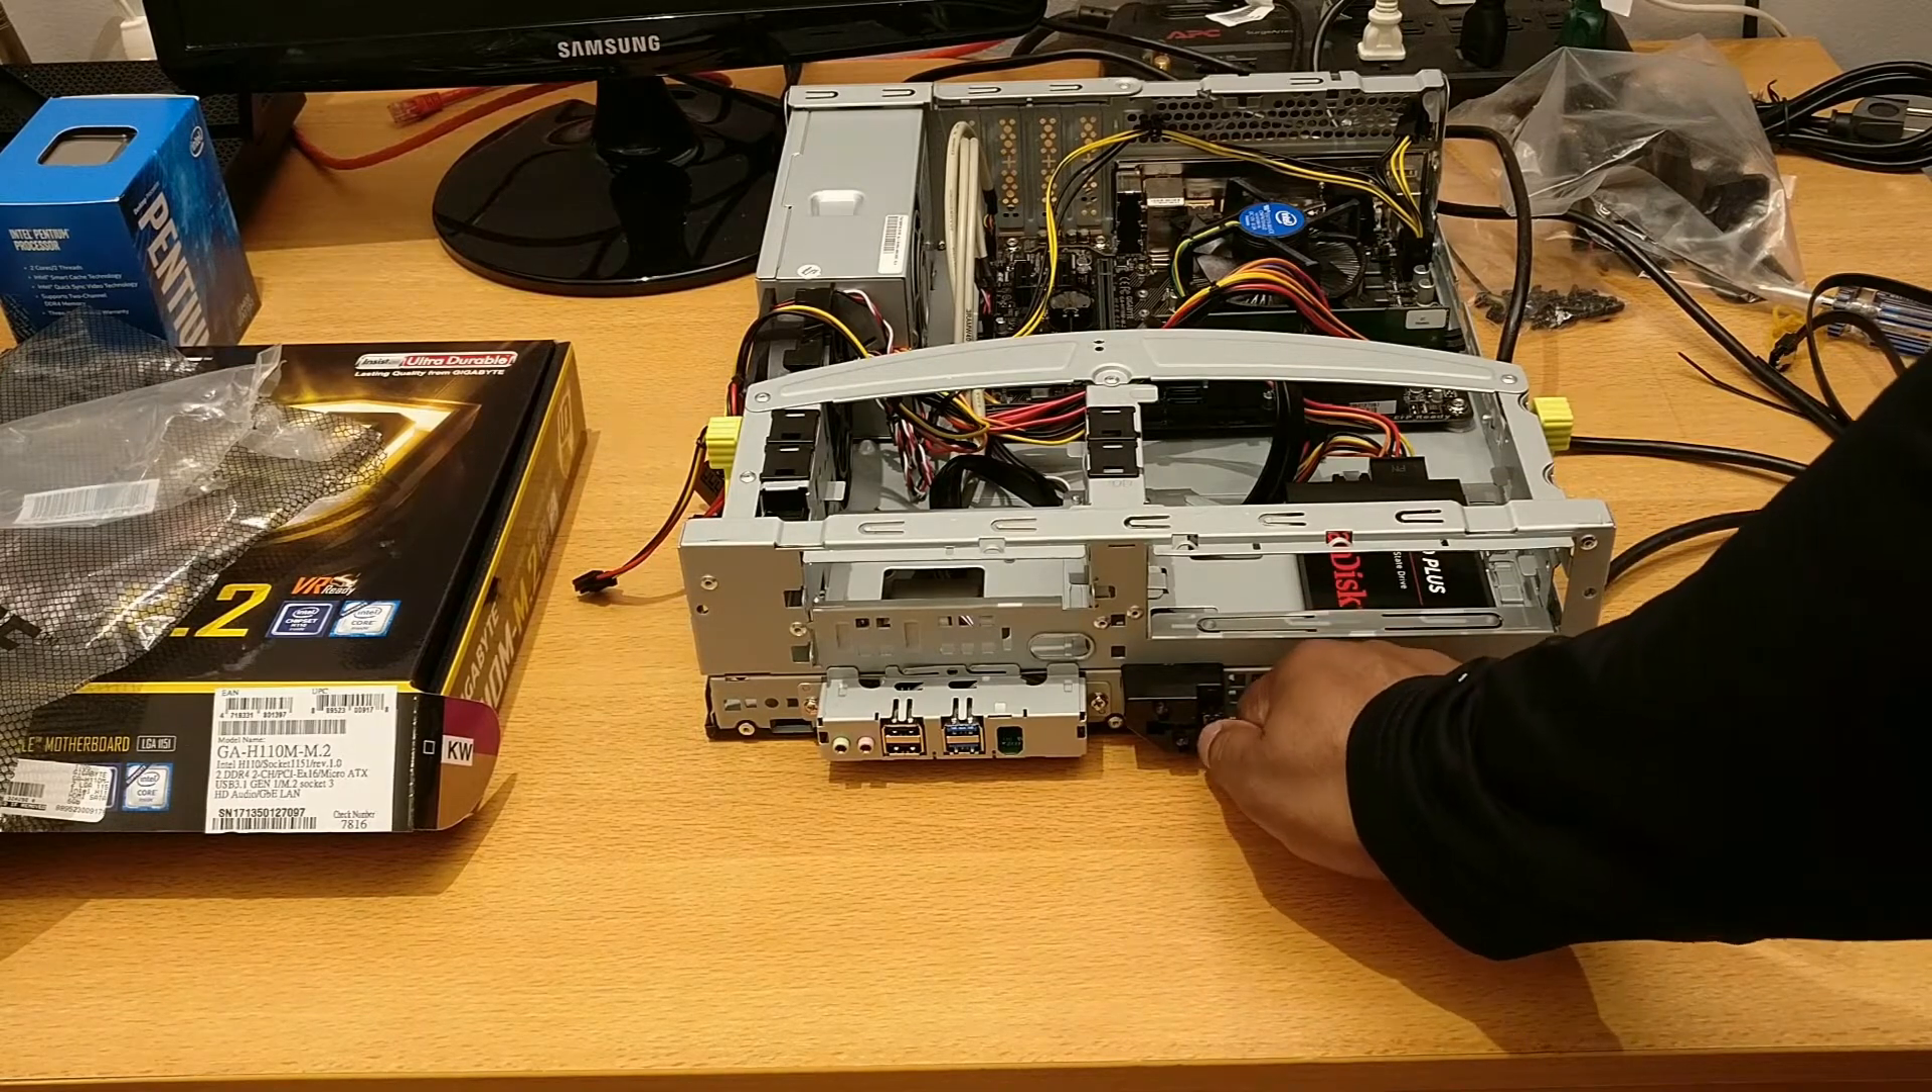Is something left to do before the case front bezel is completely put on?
Yes.